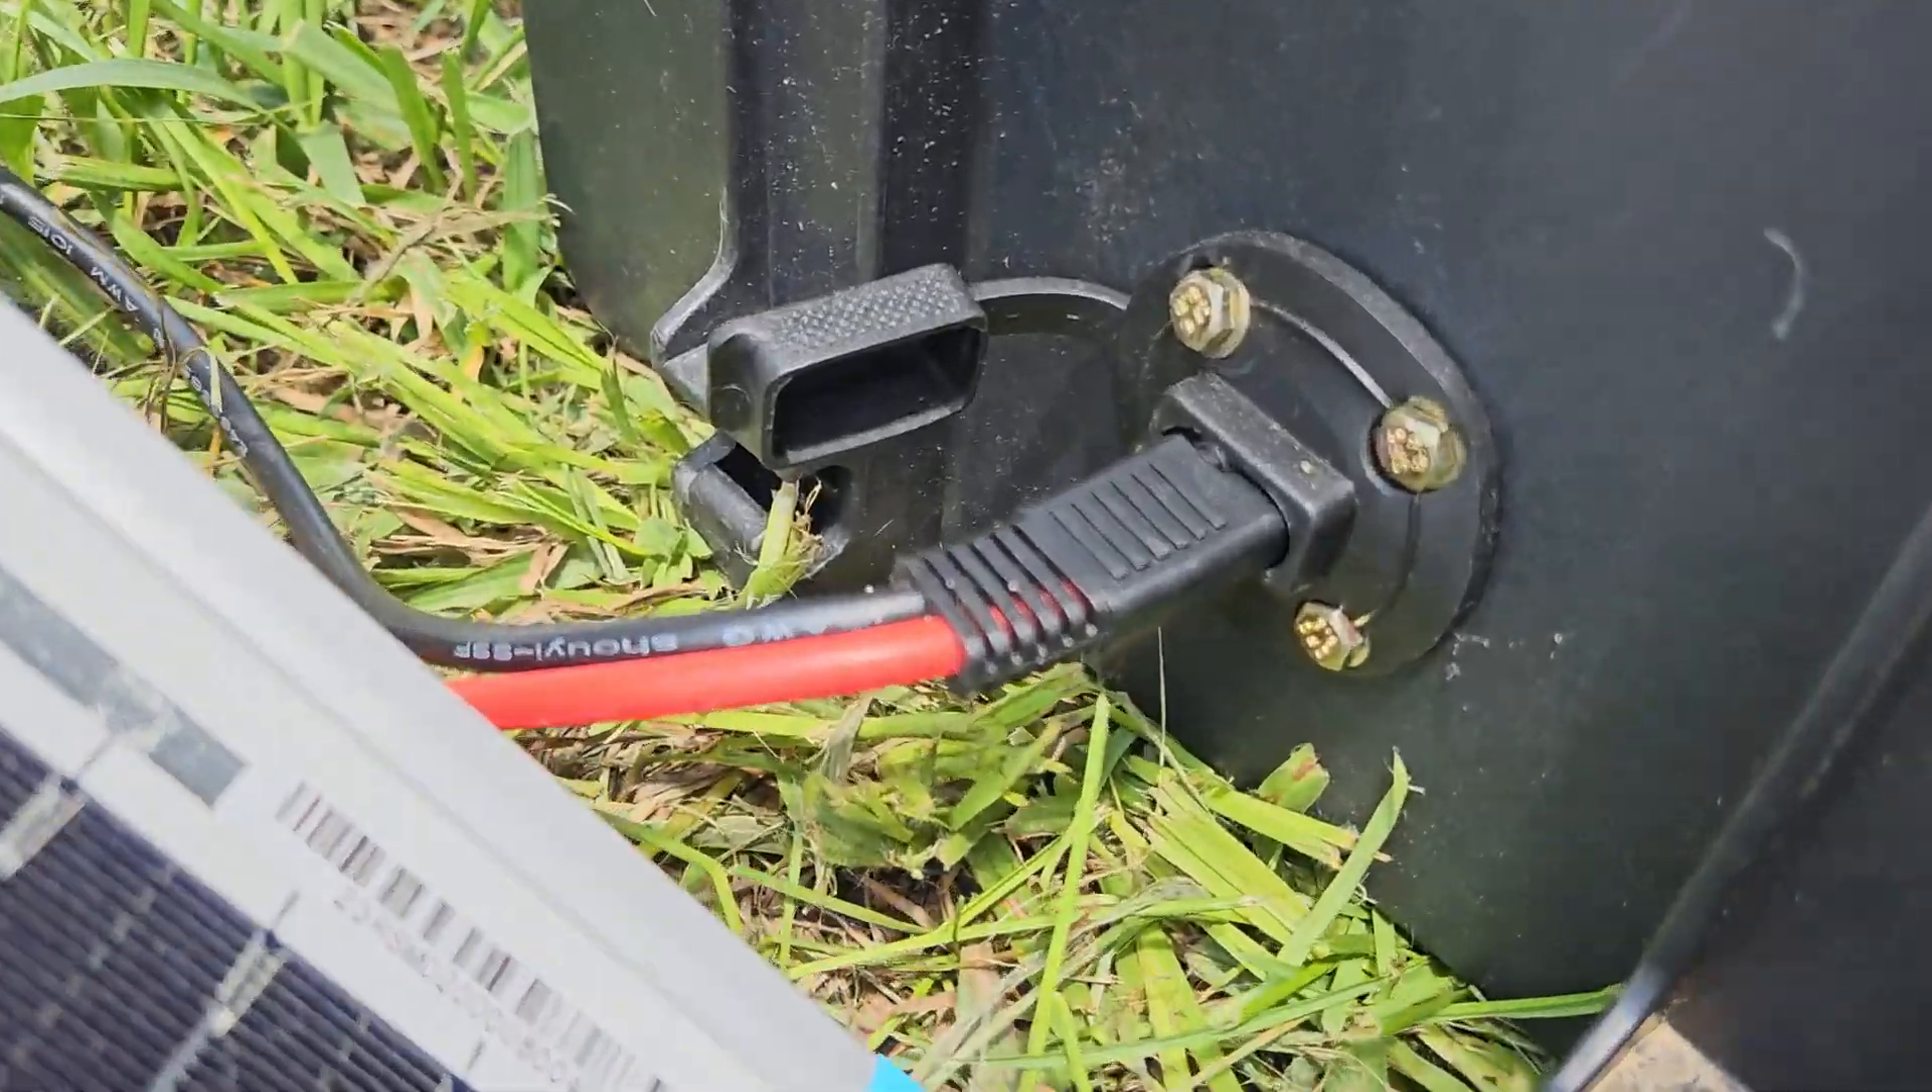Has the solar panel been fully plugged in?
Yes.